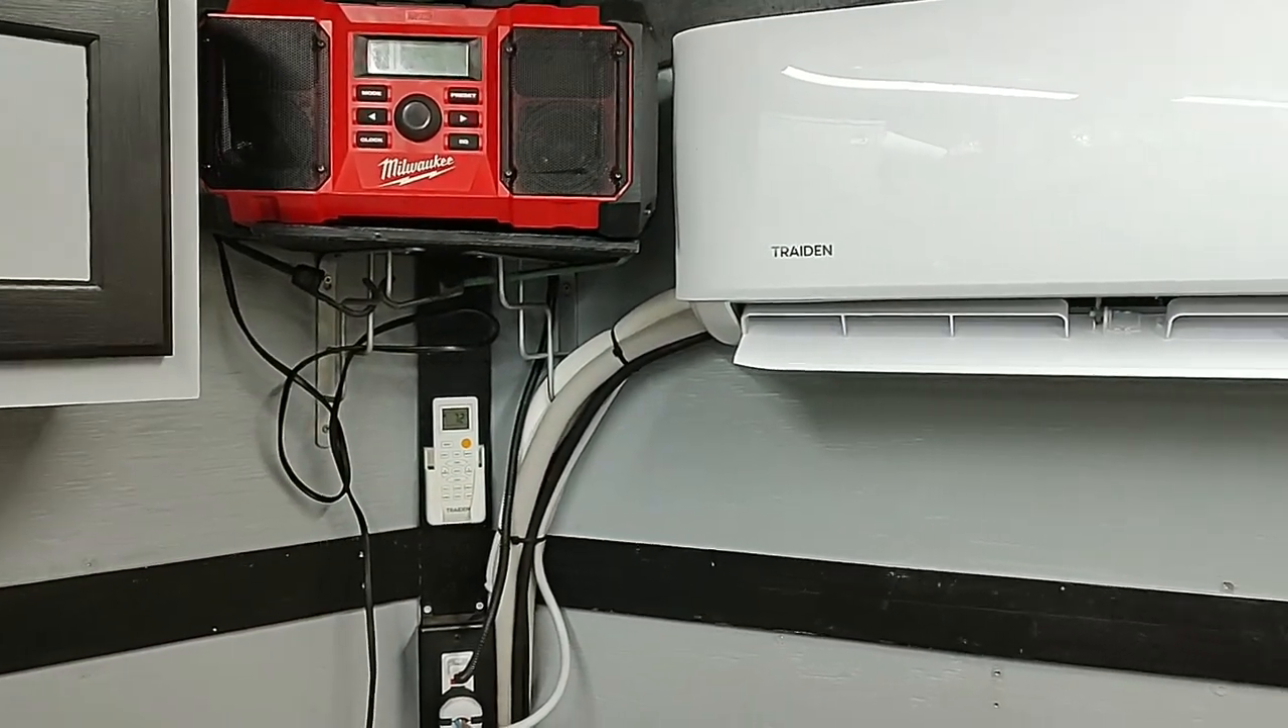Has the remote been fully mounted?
Yes.